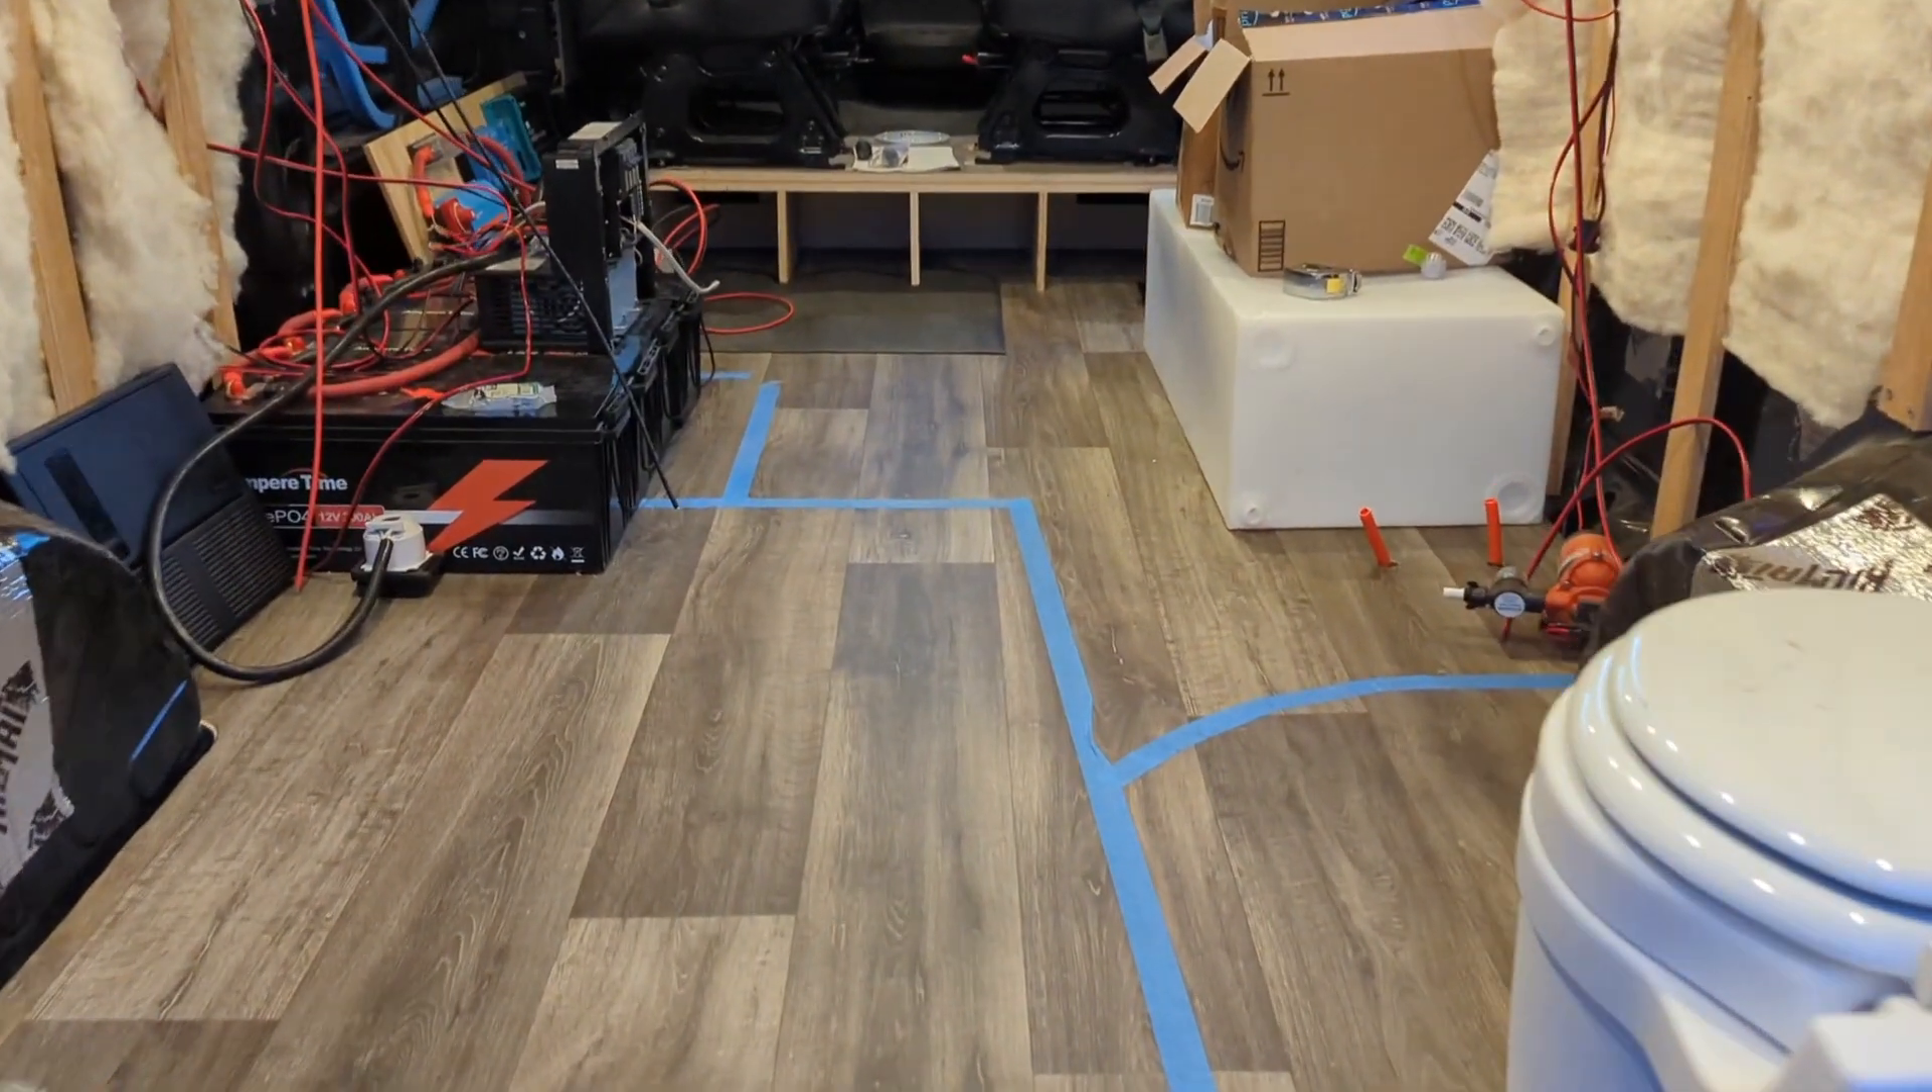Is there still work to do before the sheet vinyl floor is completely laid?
No.